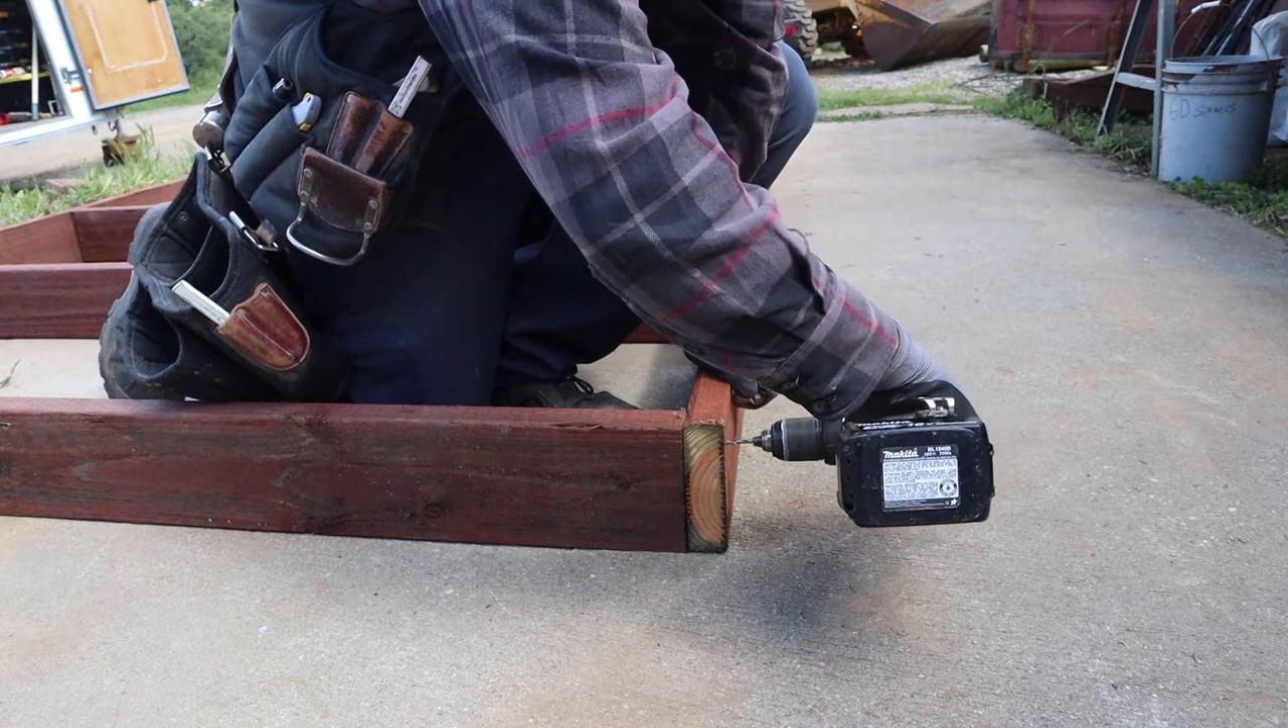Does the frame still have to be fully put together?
Yes.